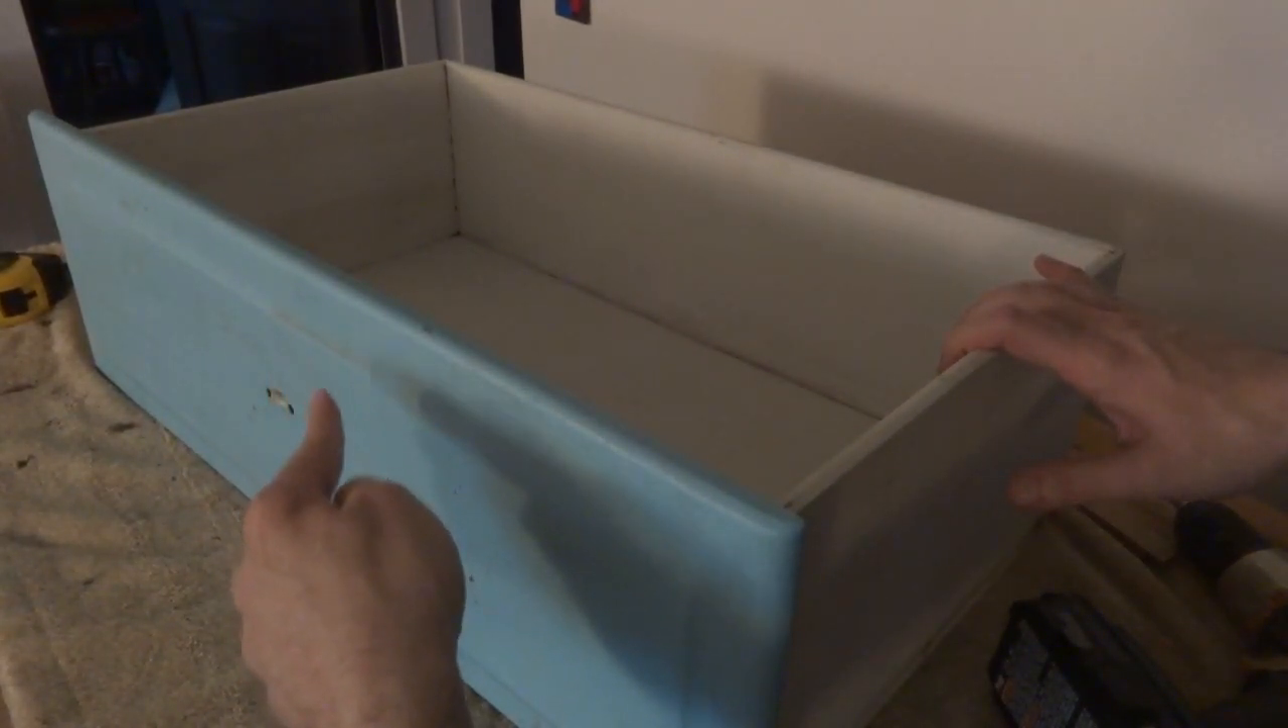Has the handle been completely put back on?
No.